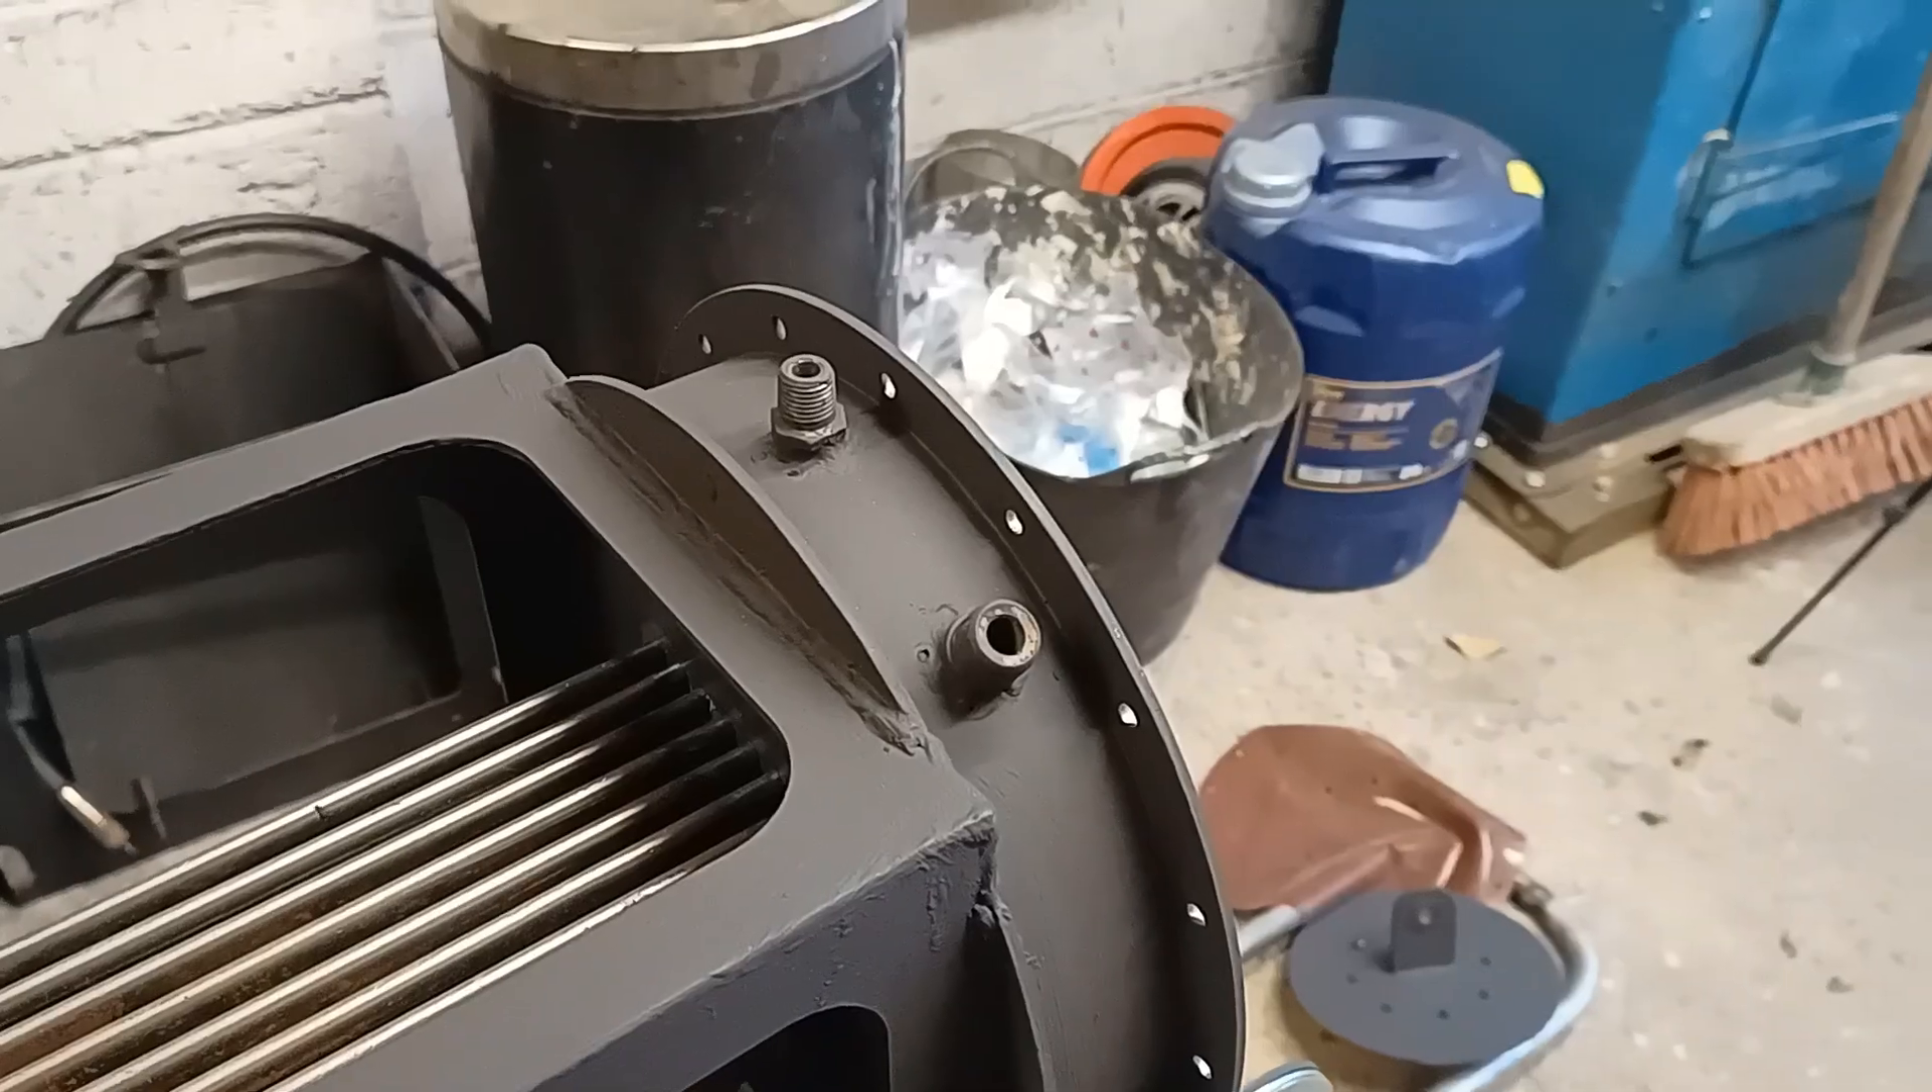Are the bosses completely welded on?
Yes.